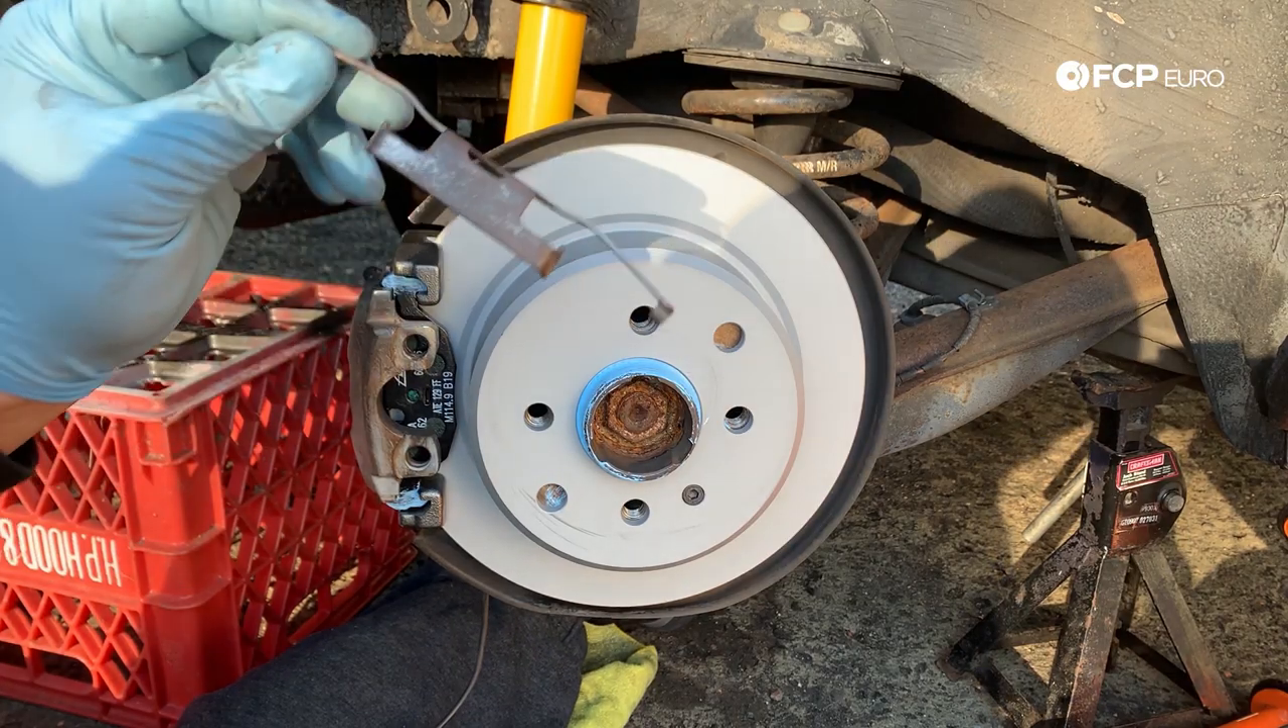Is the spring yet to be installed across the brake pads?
Yes.